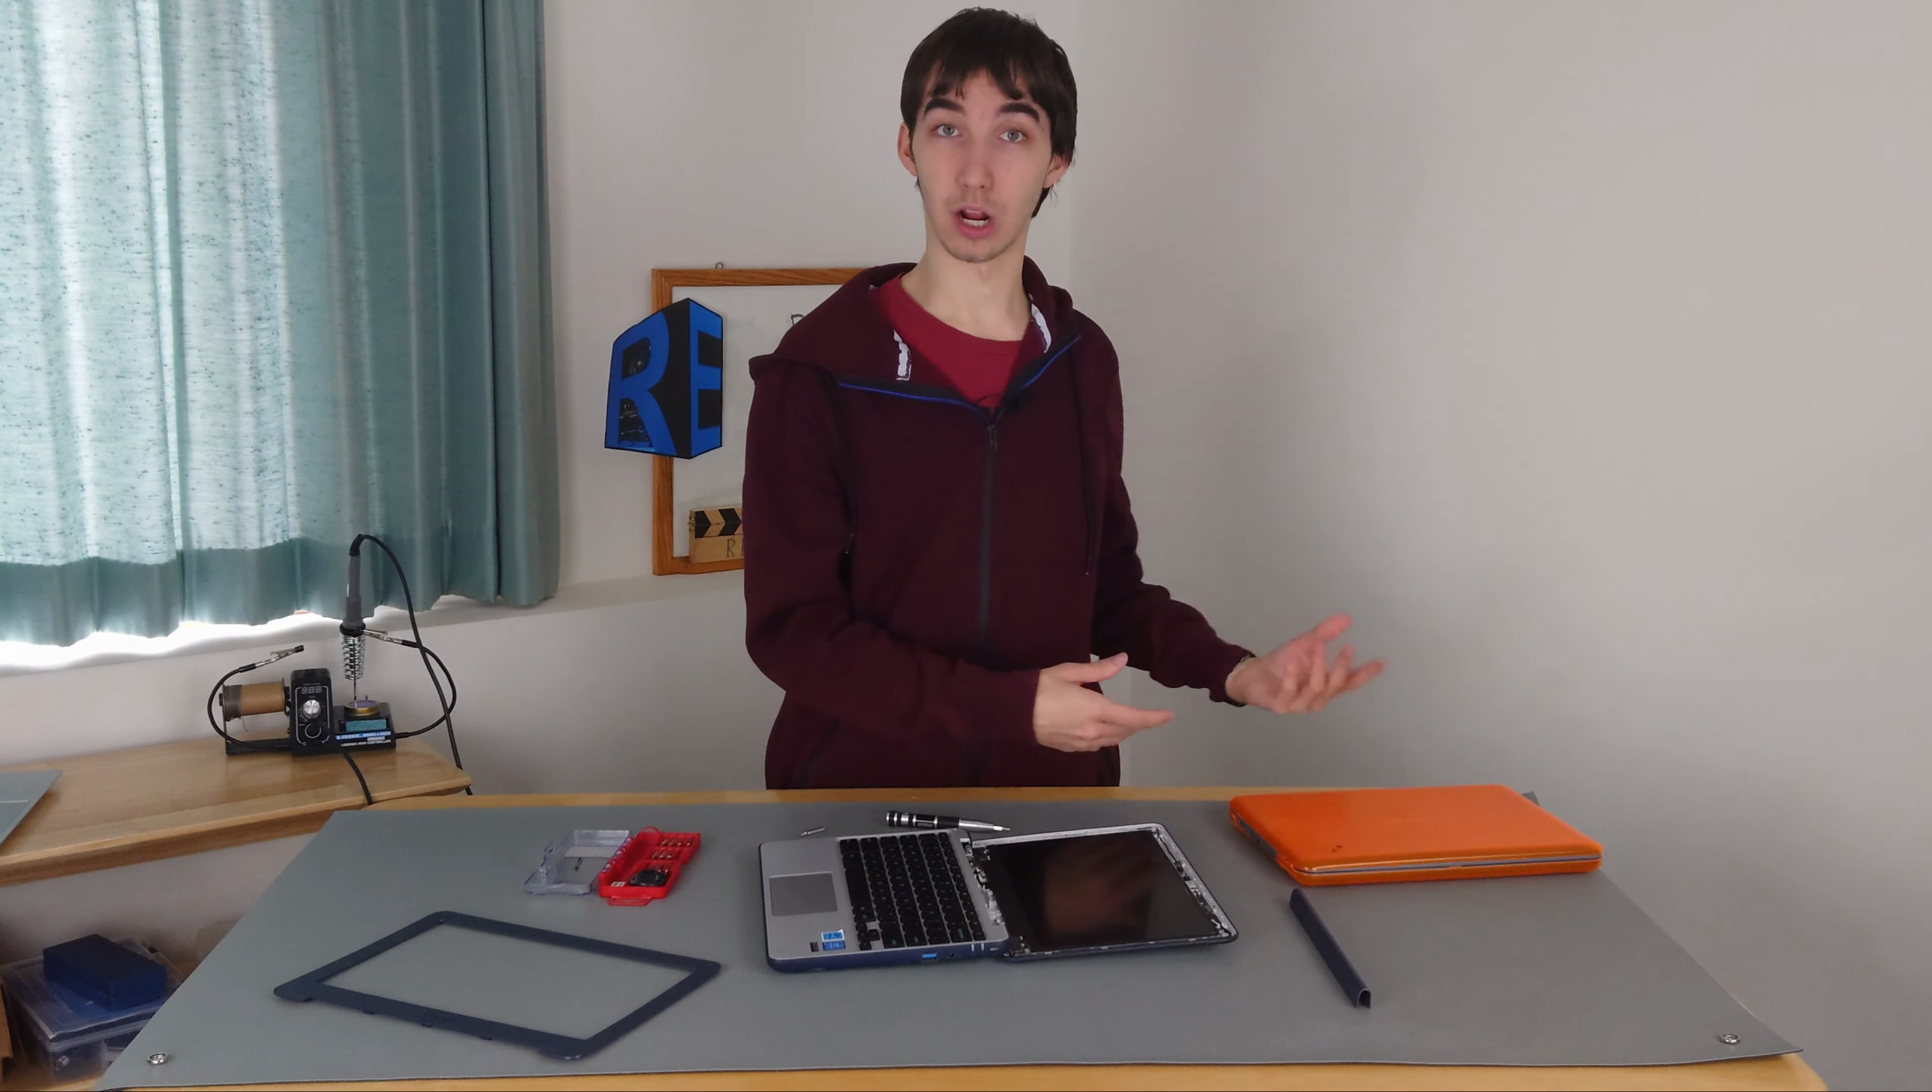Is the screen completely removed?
No.